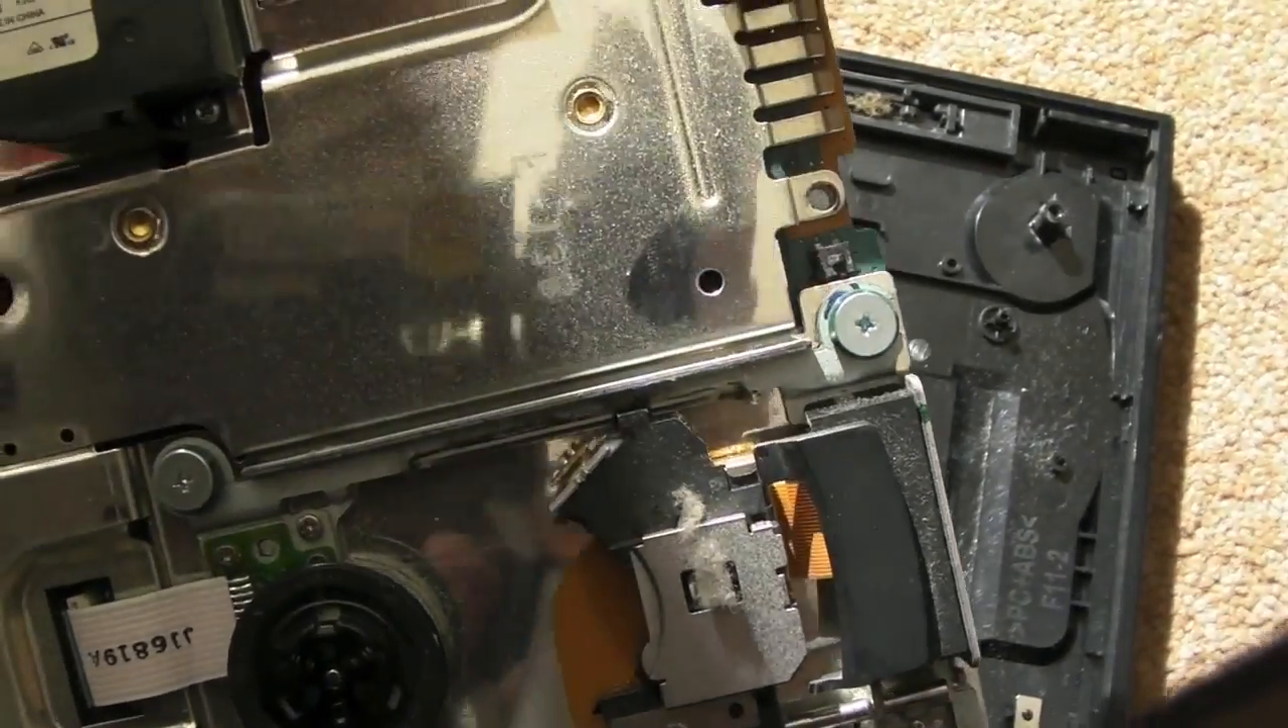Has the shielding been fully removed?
No.